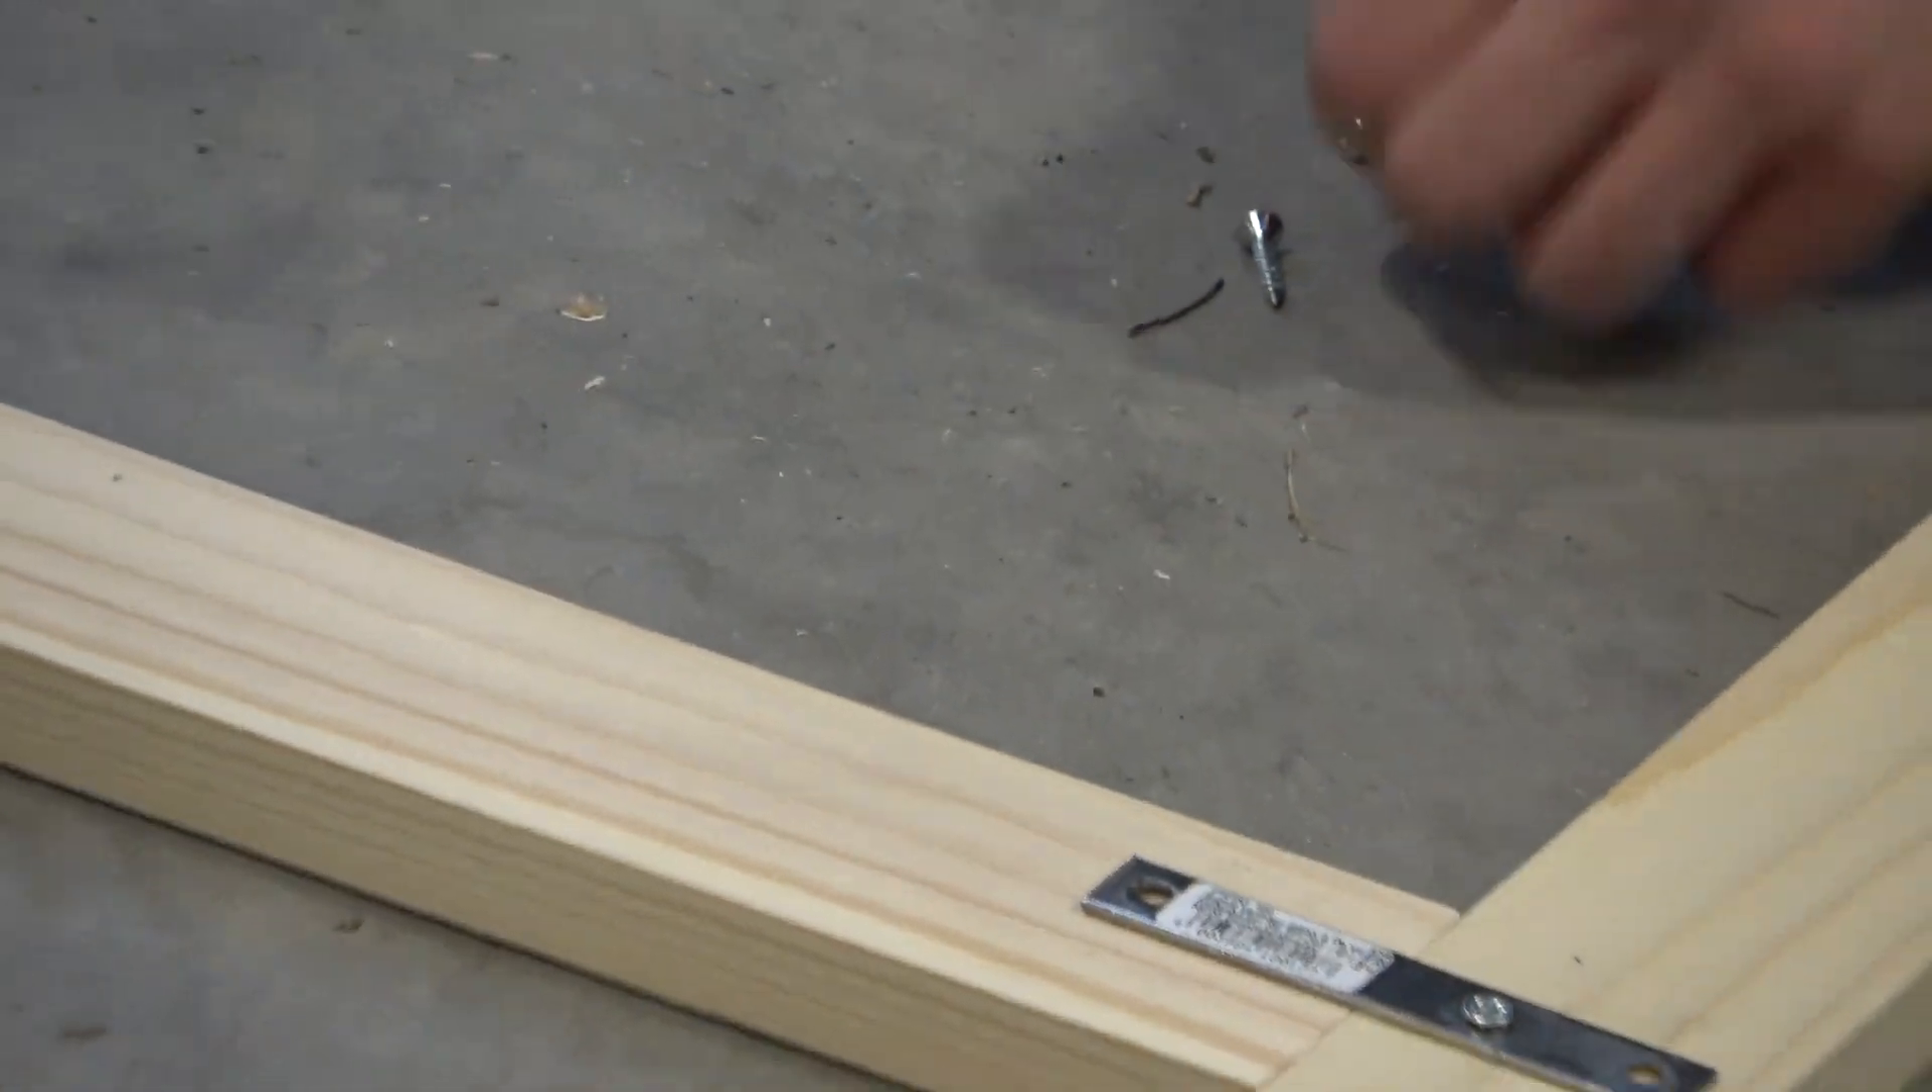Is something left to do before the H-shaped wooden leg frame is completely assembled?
Yes.